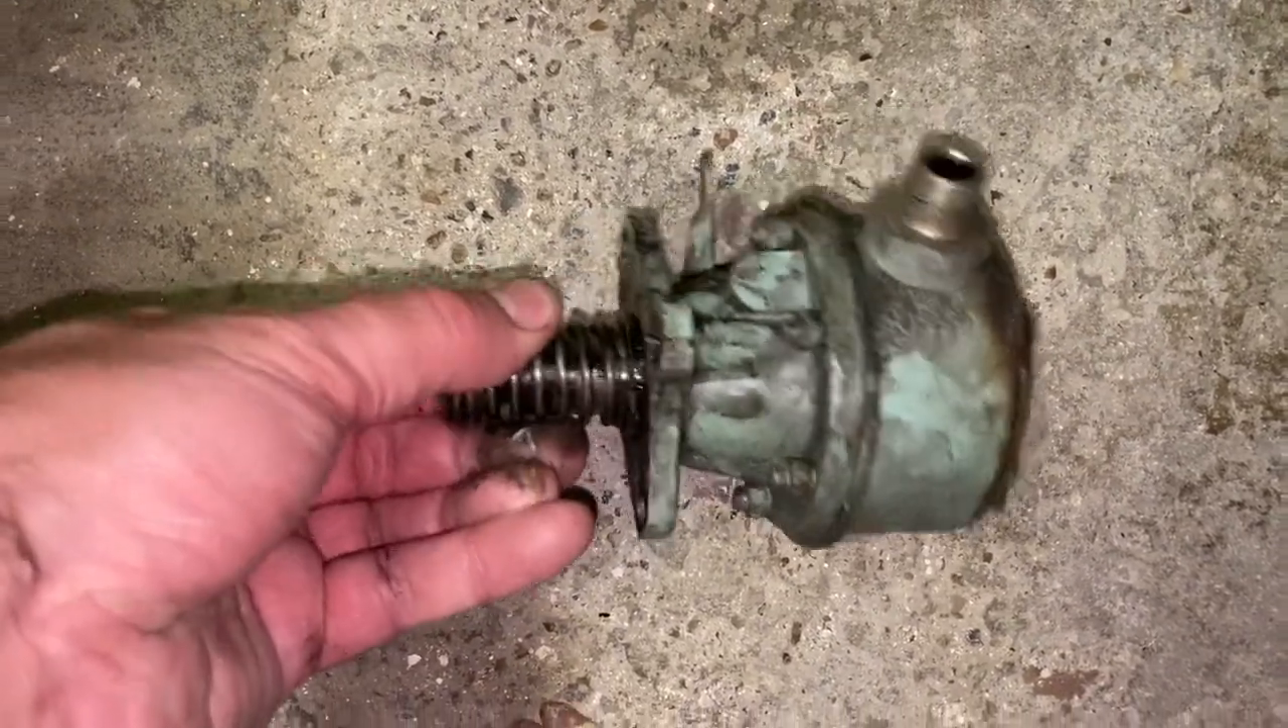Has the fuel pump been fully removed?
Yes.